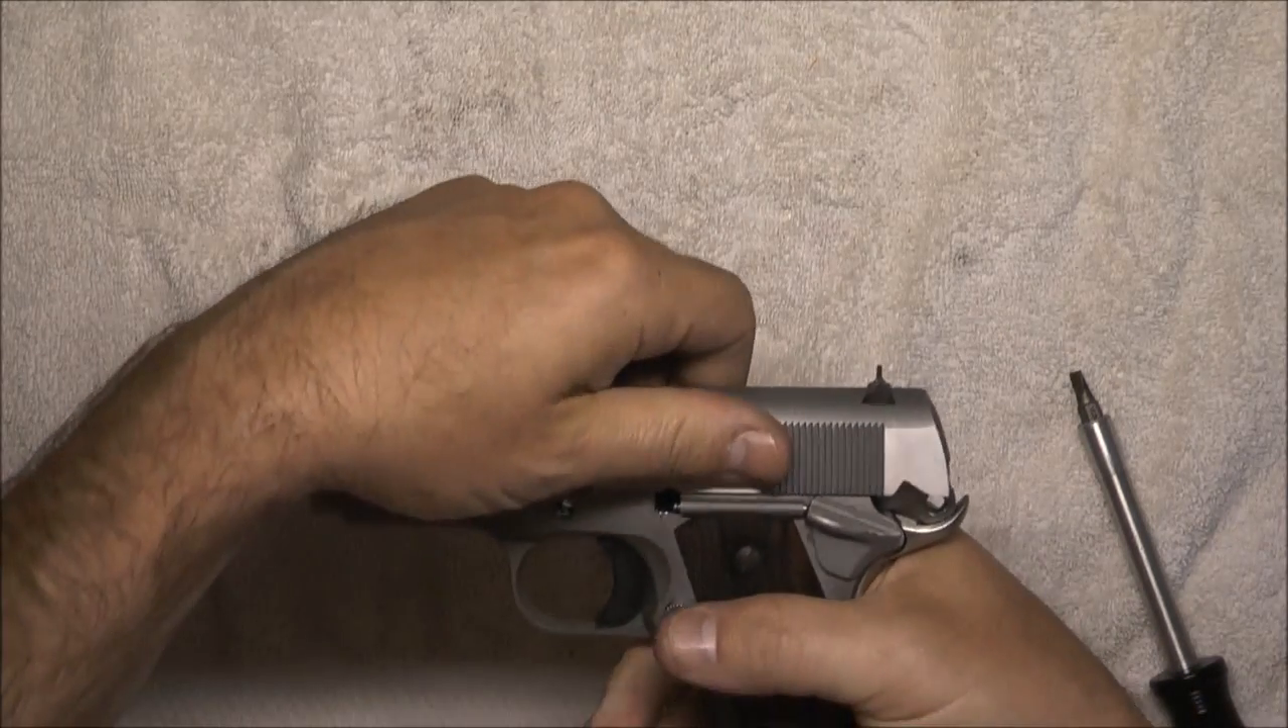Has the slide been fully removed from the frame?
No.